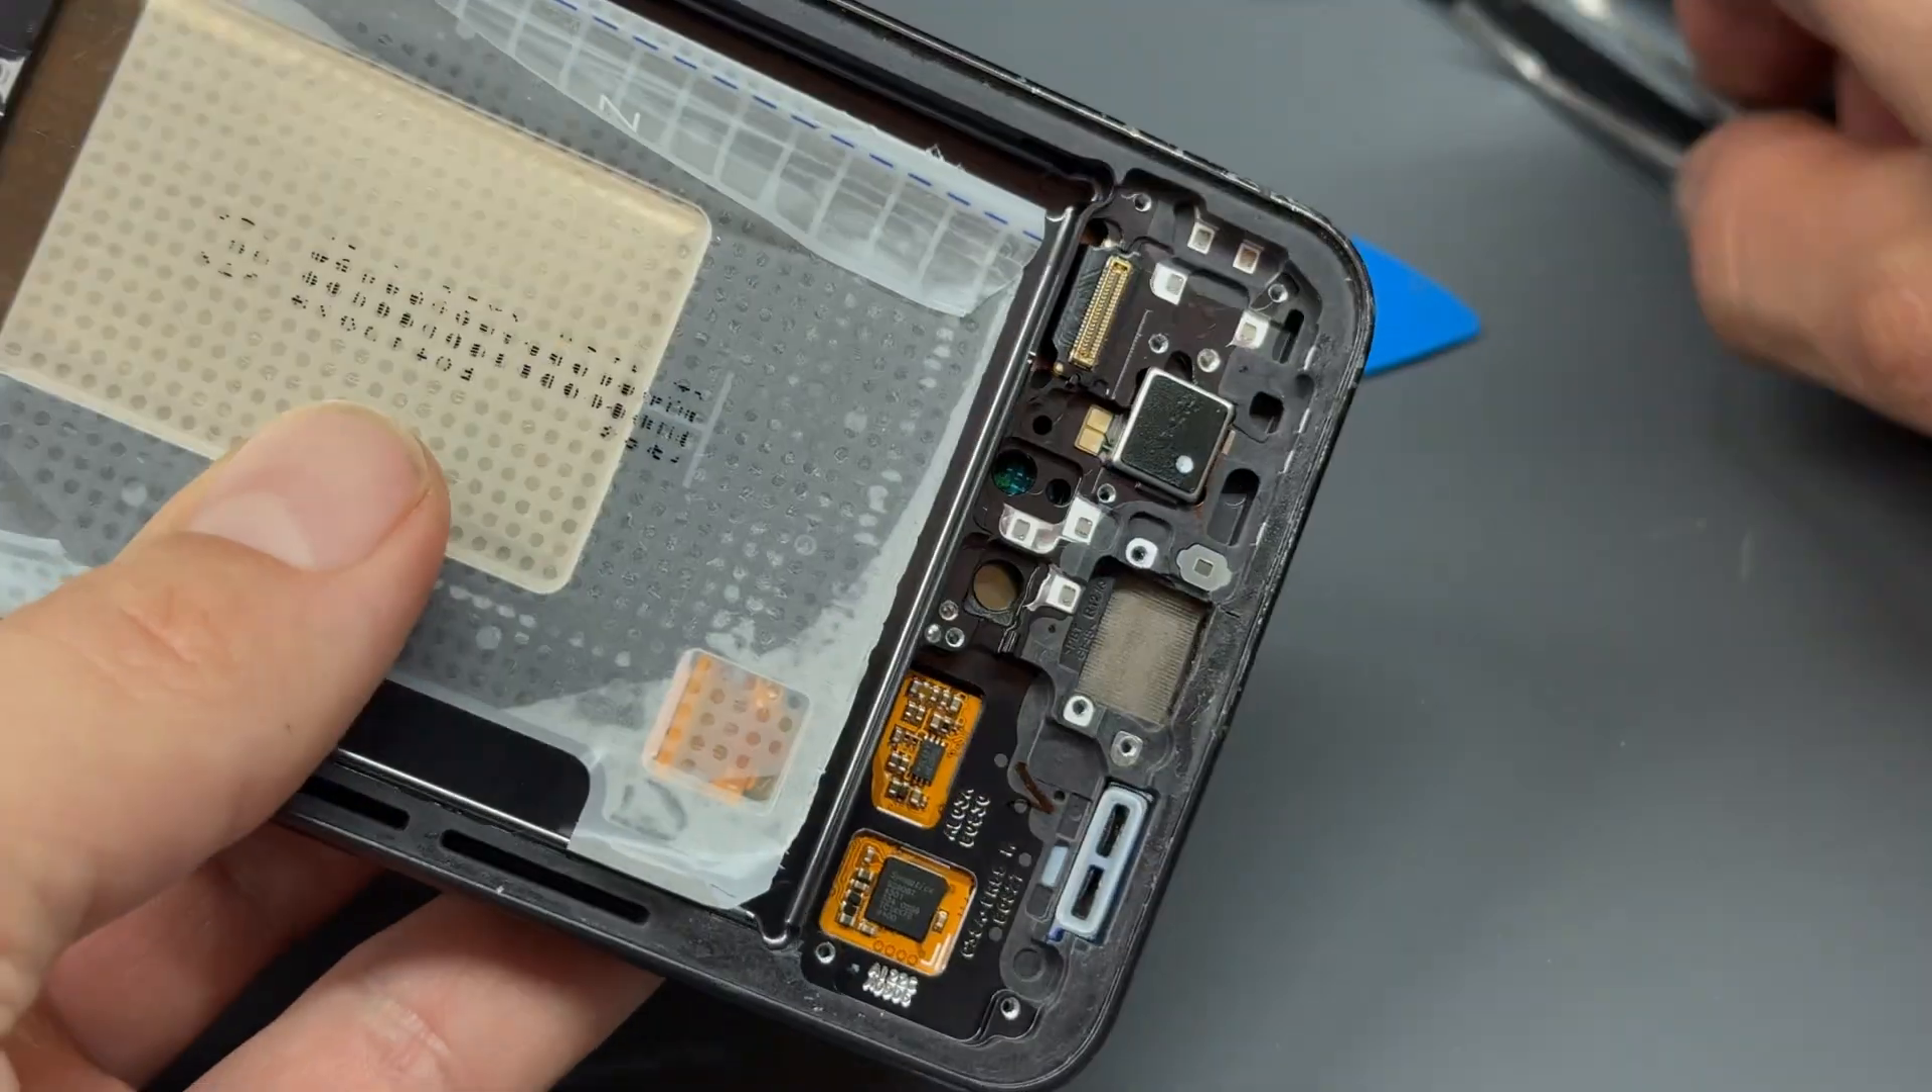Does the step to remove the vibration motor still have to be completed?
Yes.